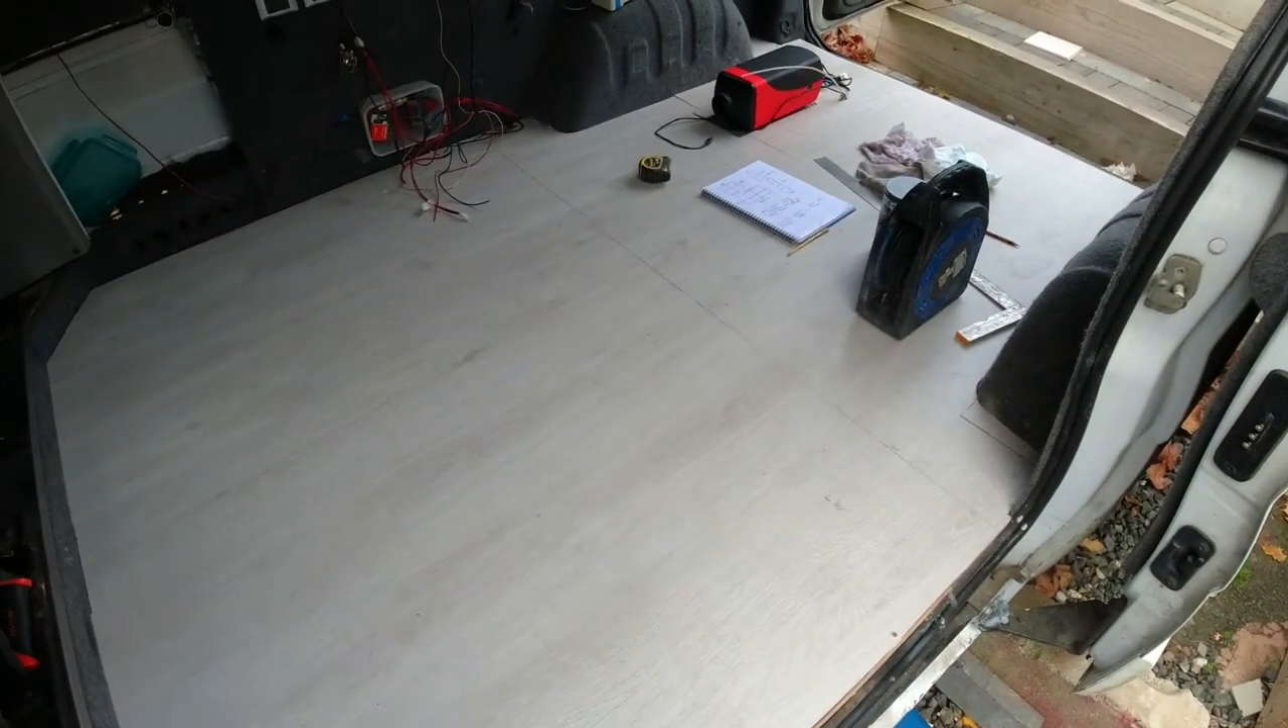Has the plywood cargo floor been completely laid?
Yes.